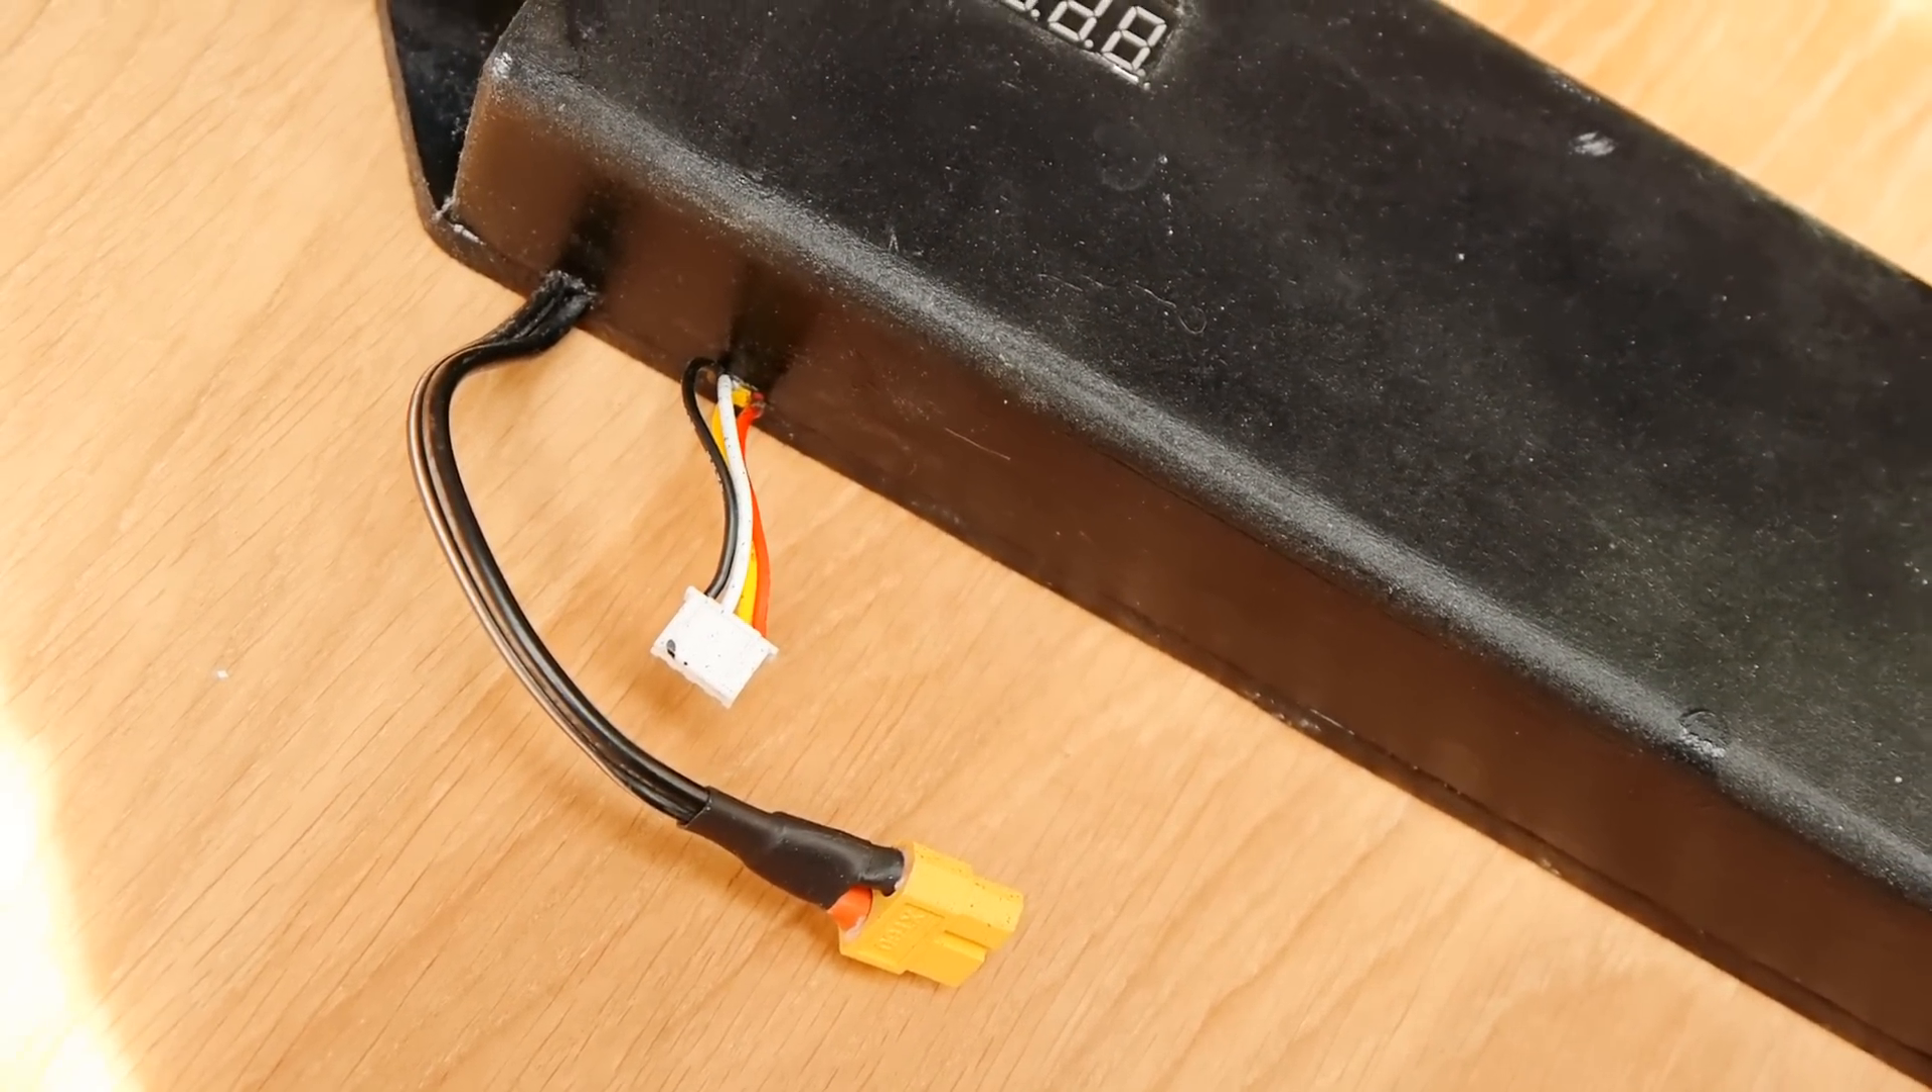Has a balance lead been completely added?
Yes.